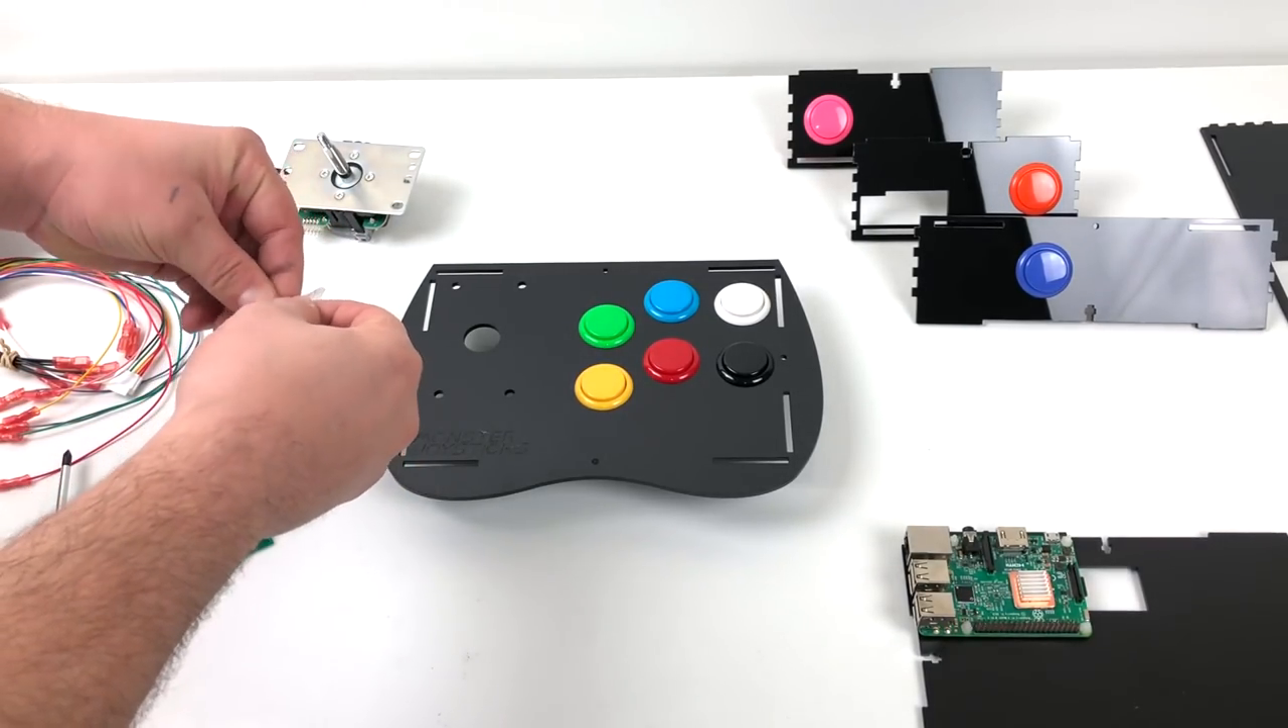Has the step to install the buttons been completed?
Yes.